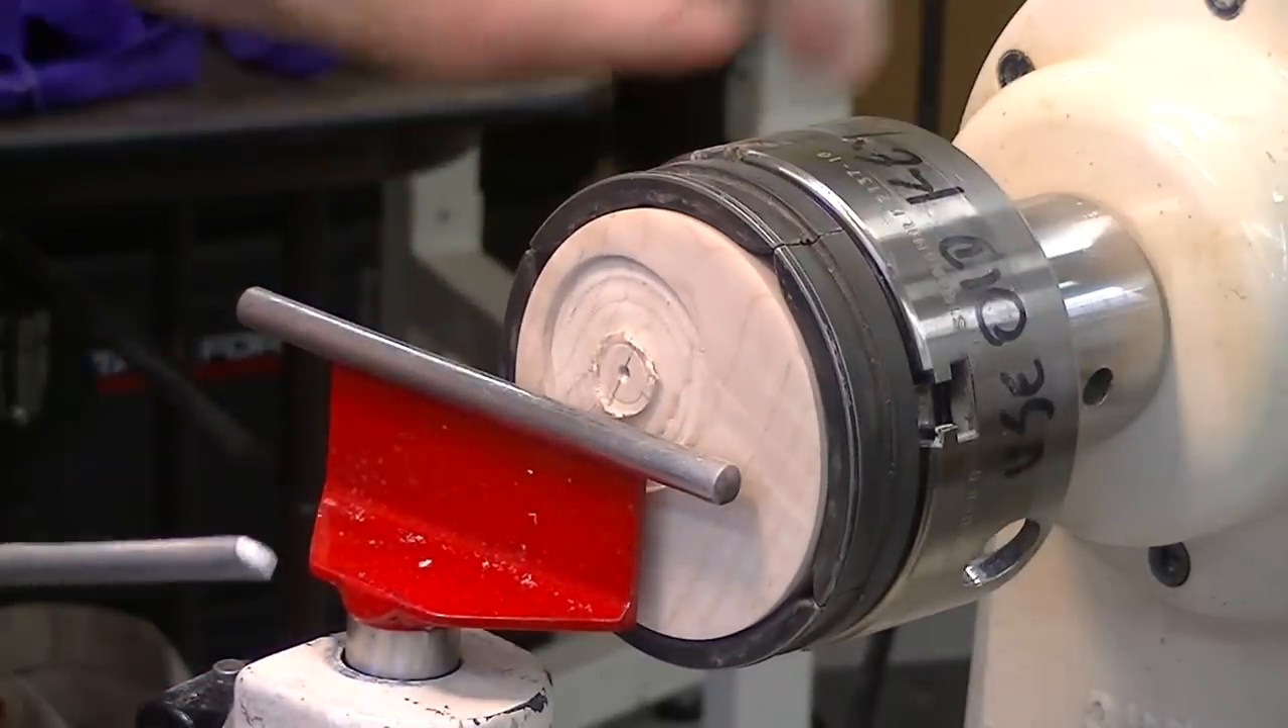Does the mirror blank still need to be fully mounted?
No.